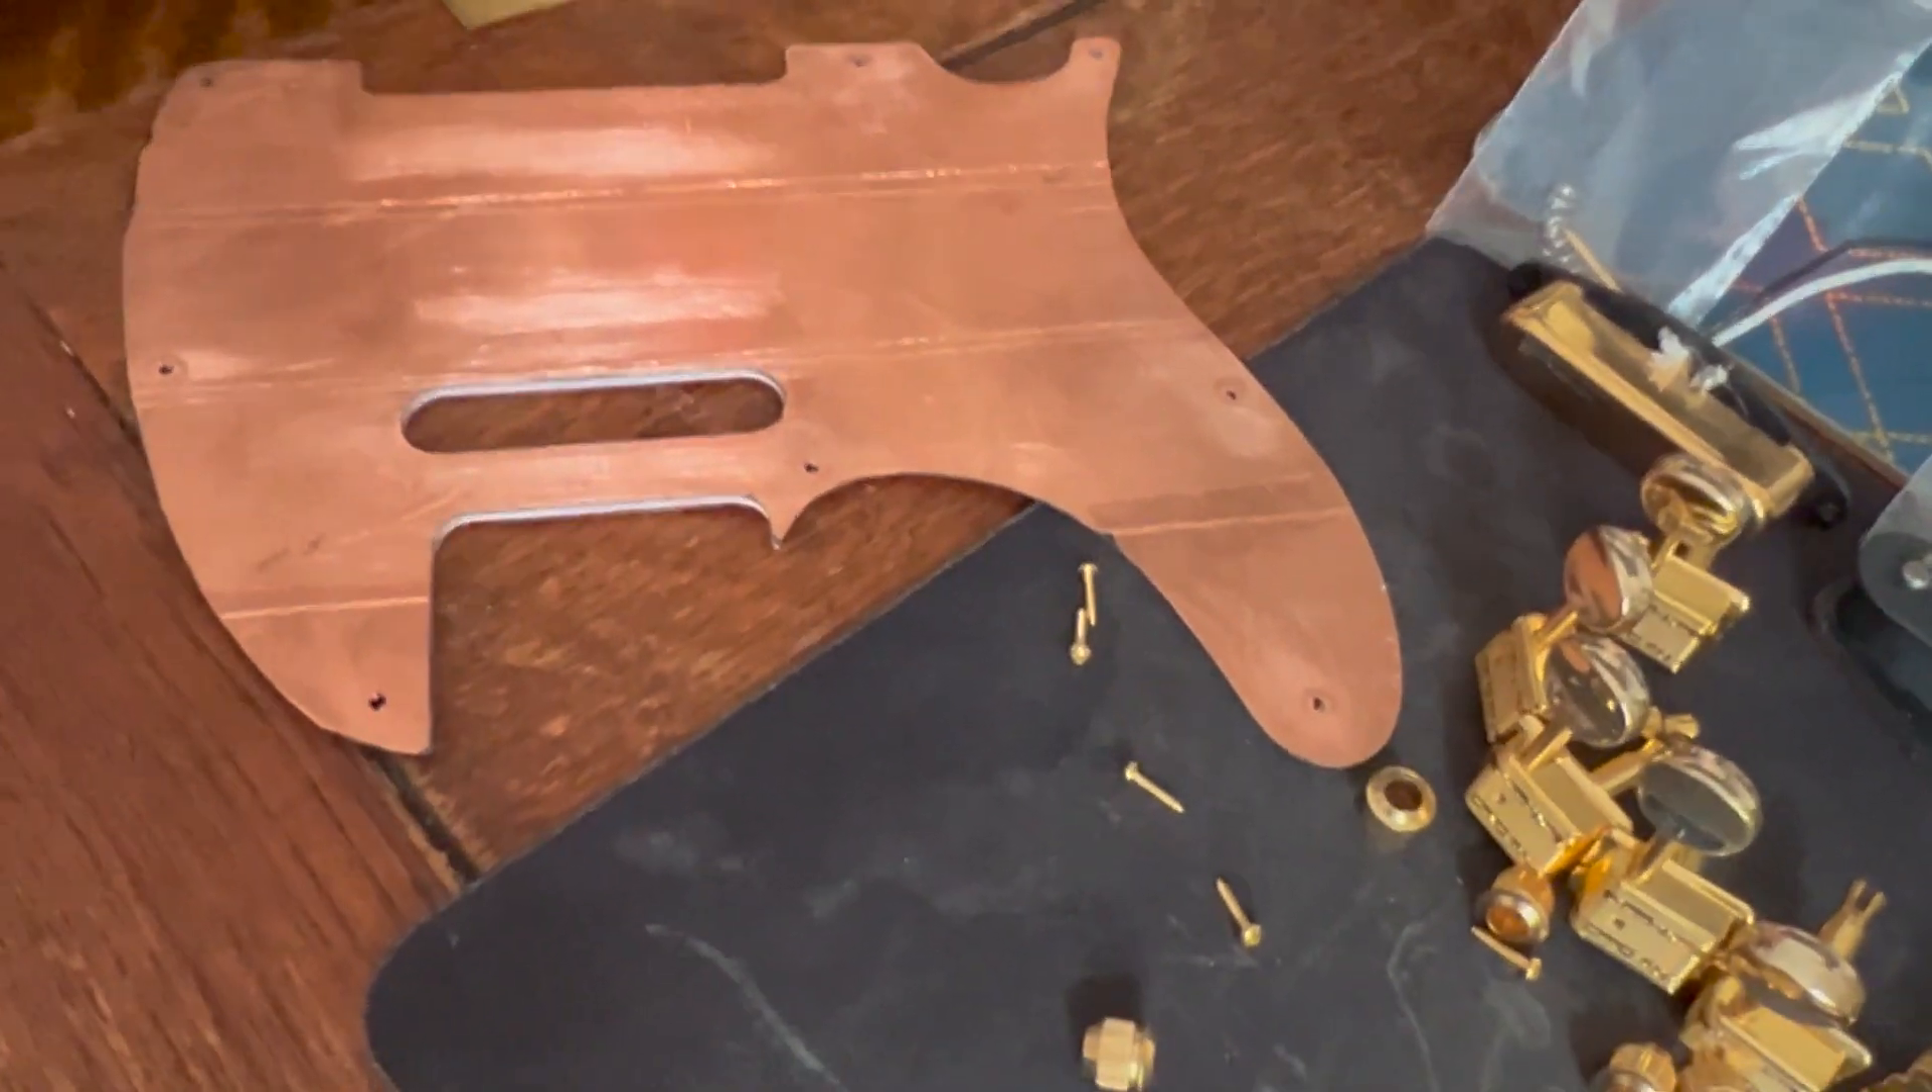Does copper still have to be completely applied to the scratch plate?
No.